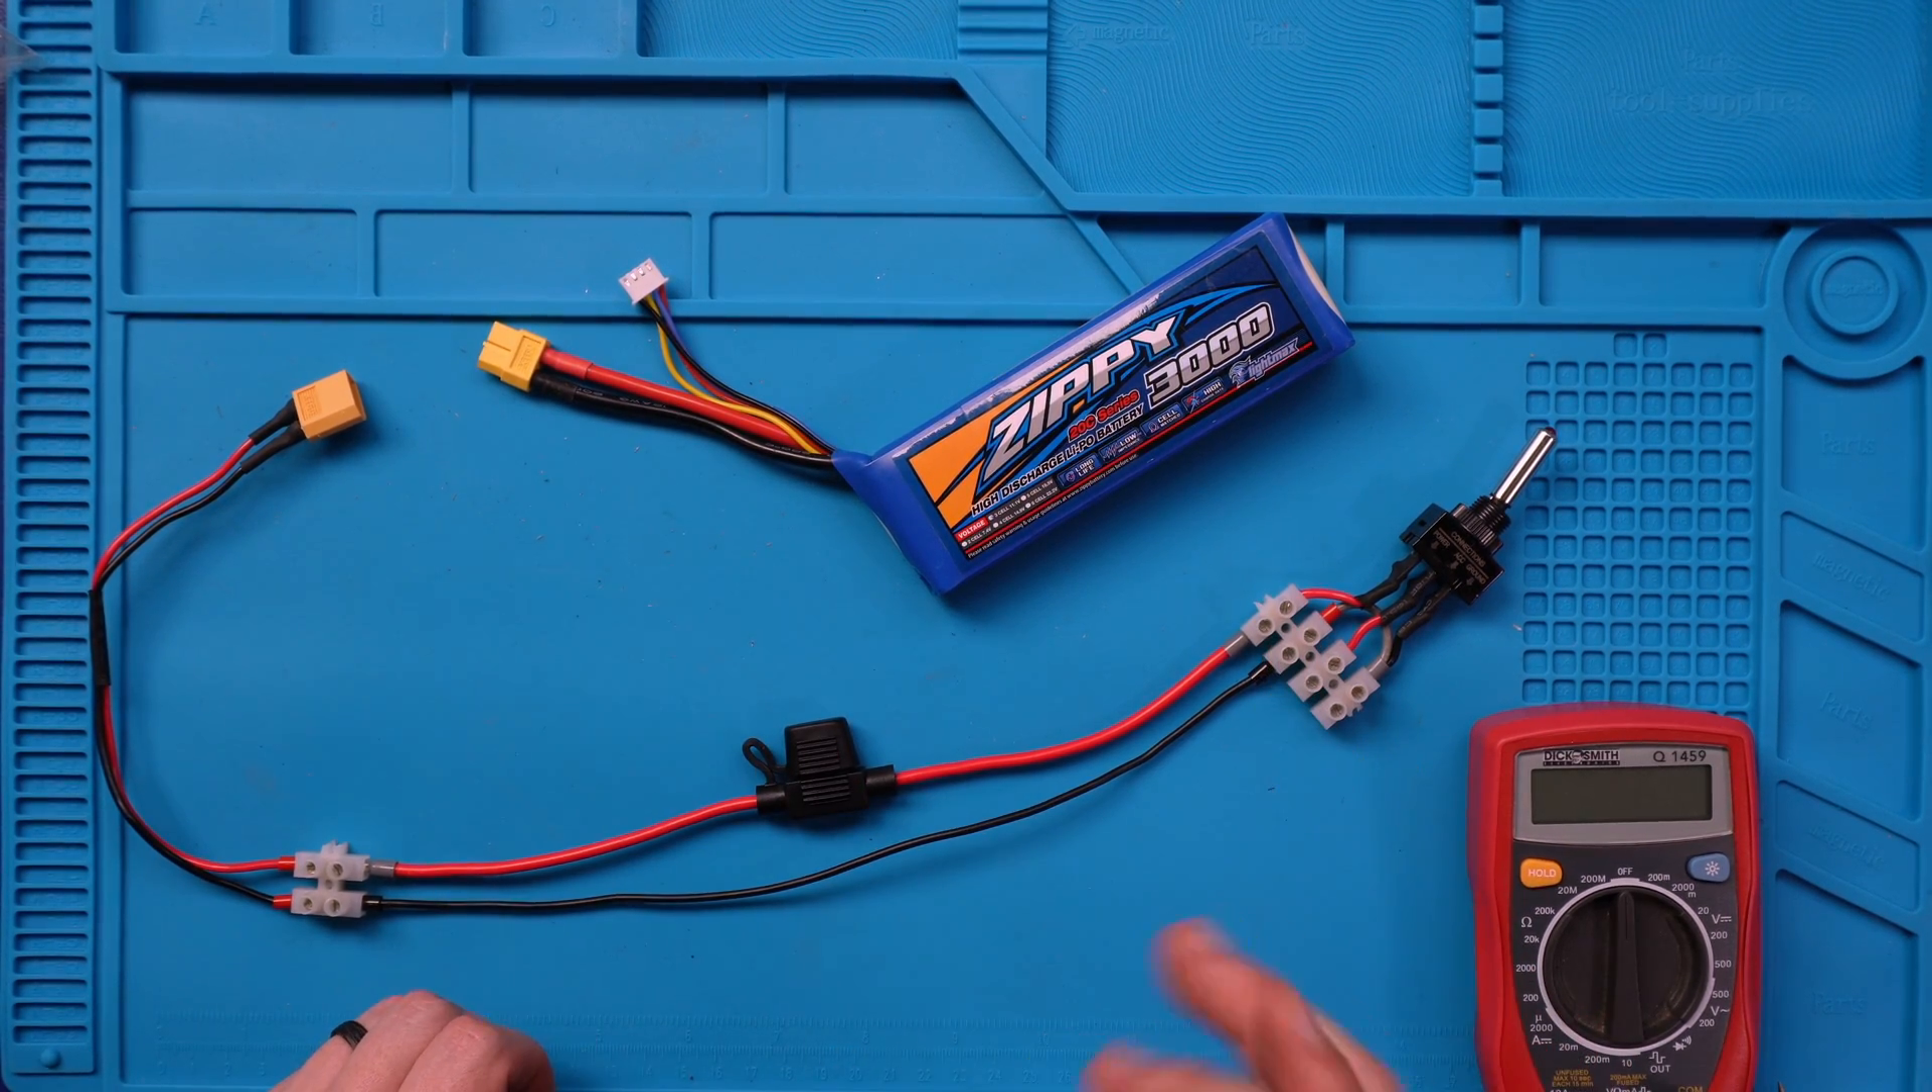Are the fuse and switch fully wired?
Yes.